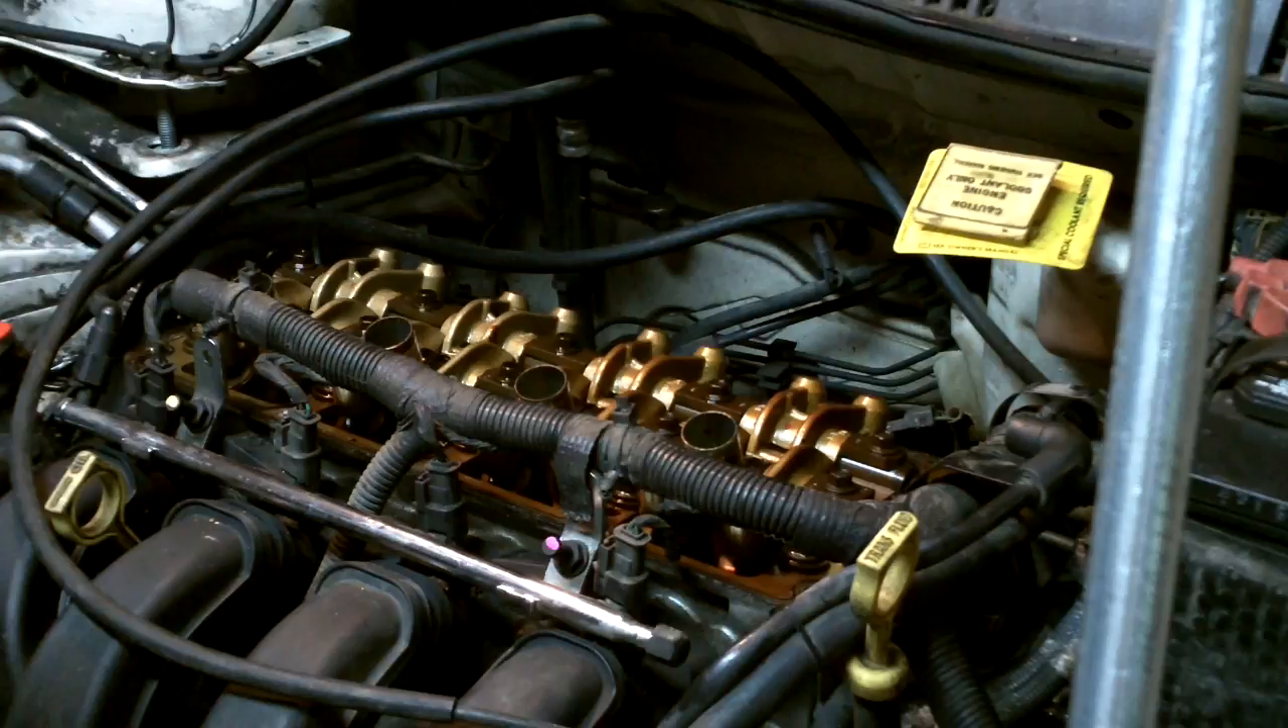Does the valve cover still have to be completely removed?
No.